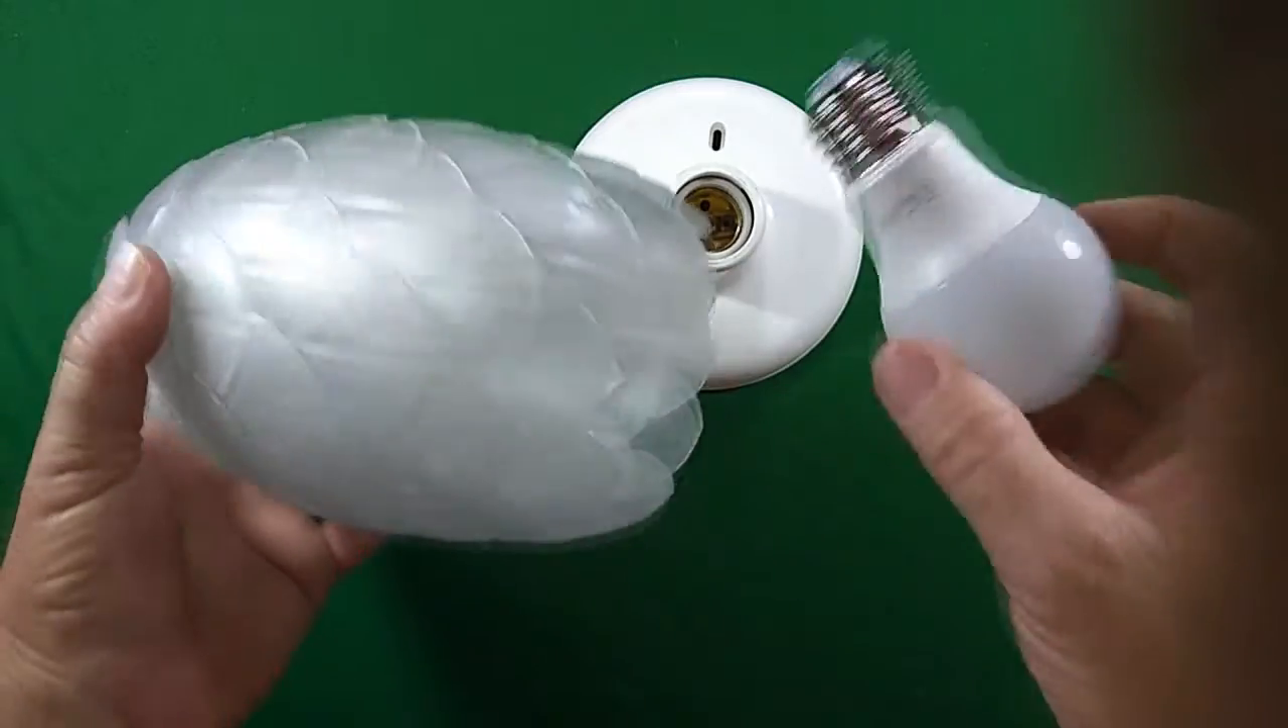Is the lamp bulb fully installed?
No.